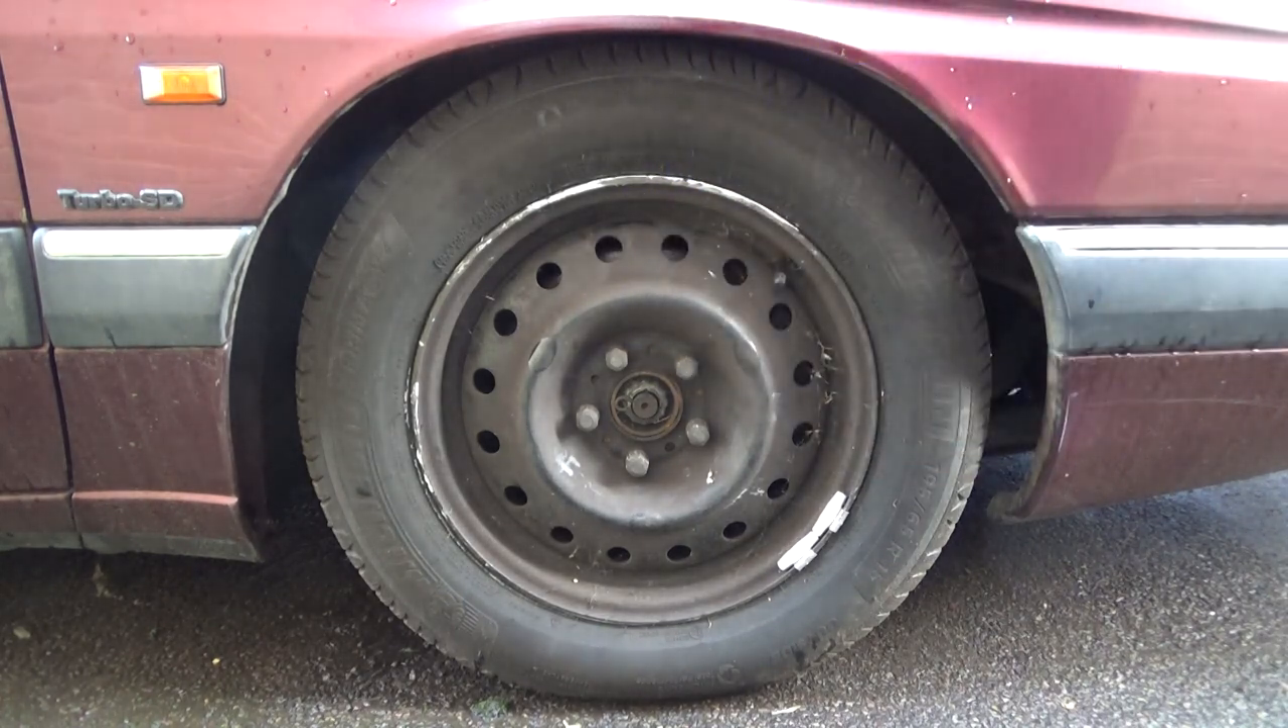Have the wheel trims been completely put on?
No.